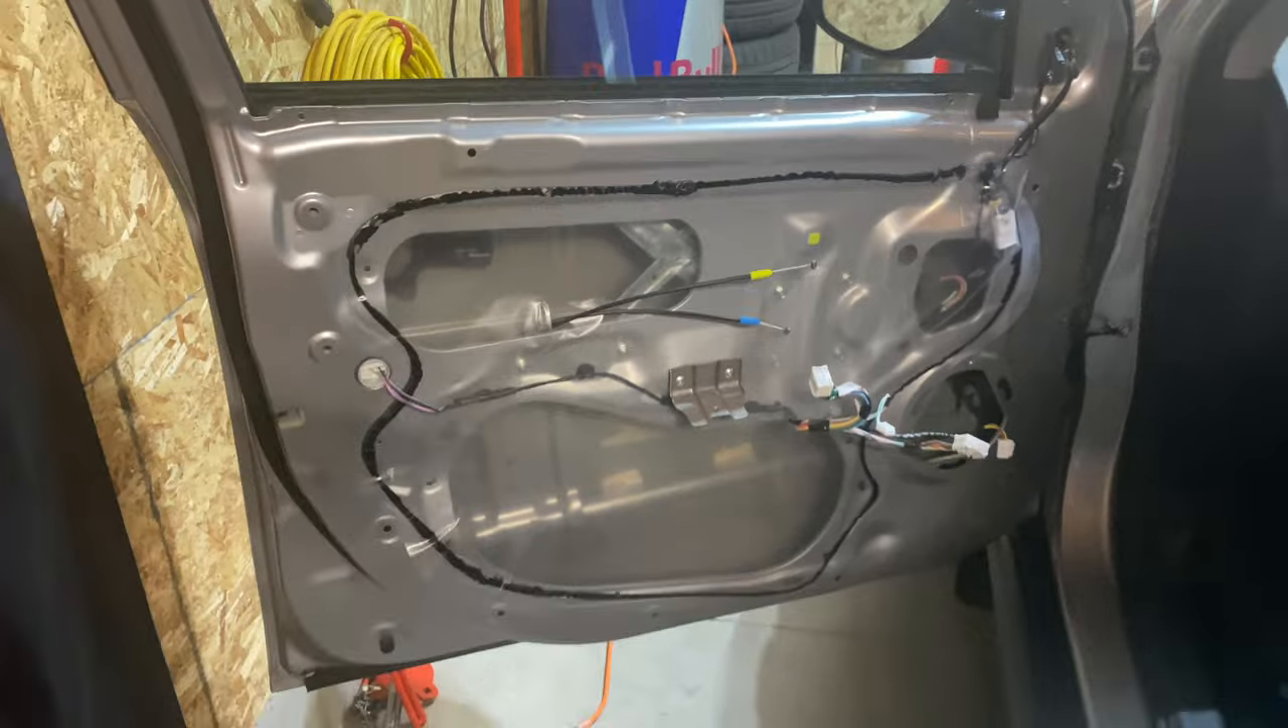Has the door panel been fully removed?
Yes.